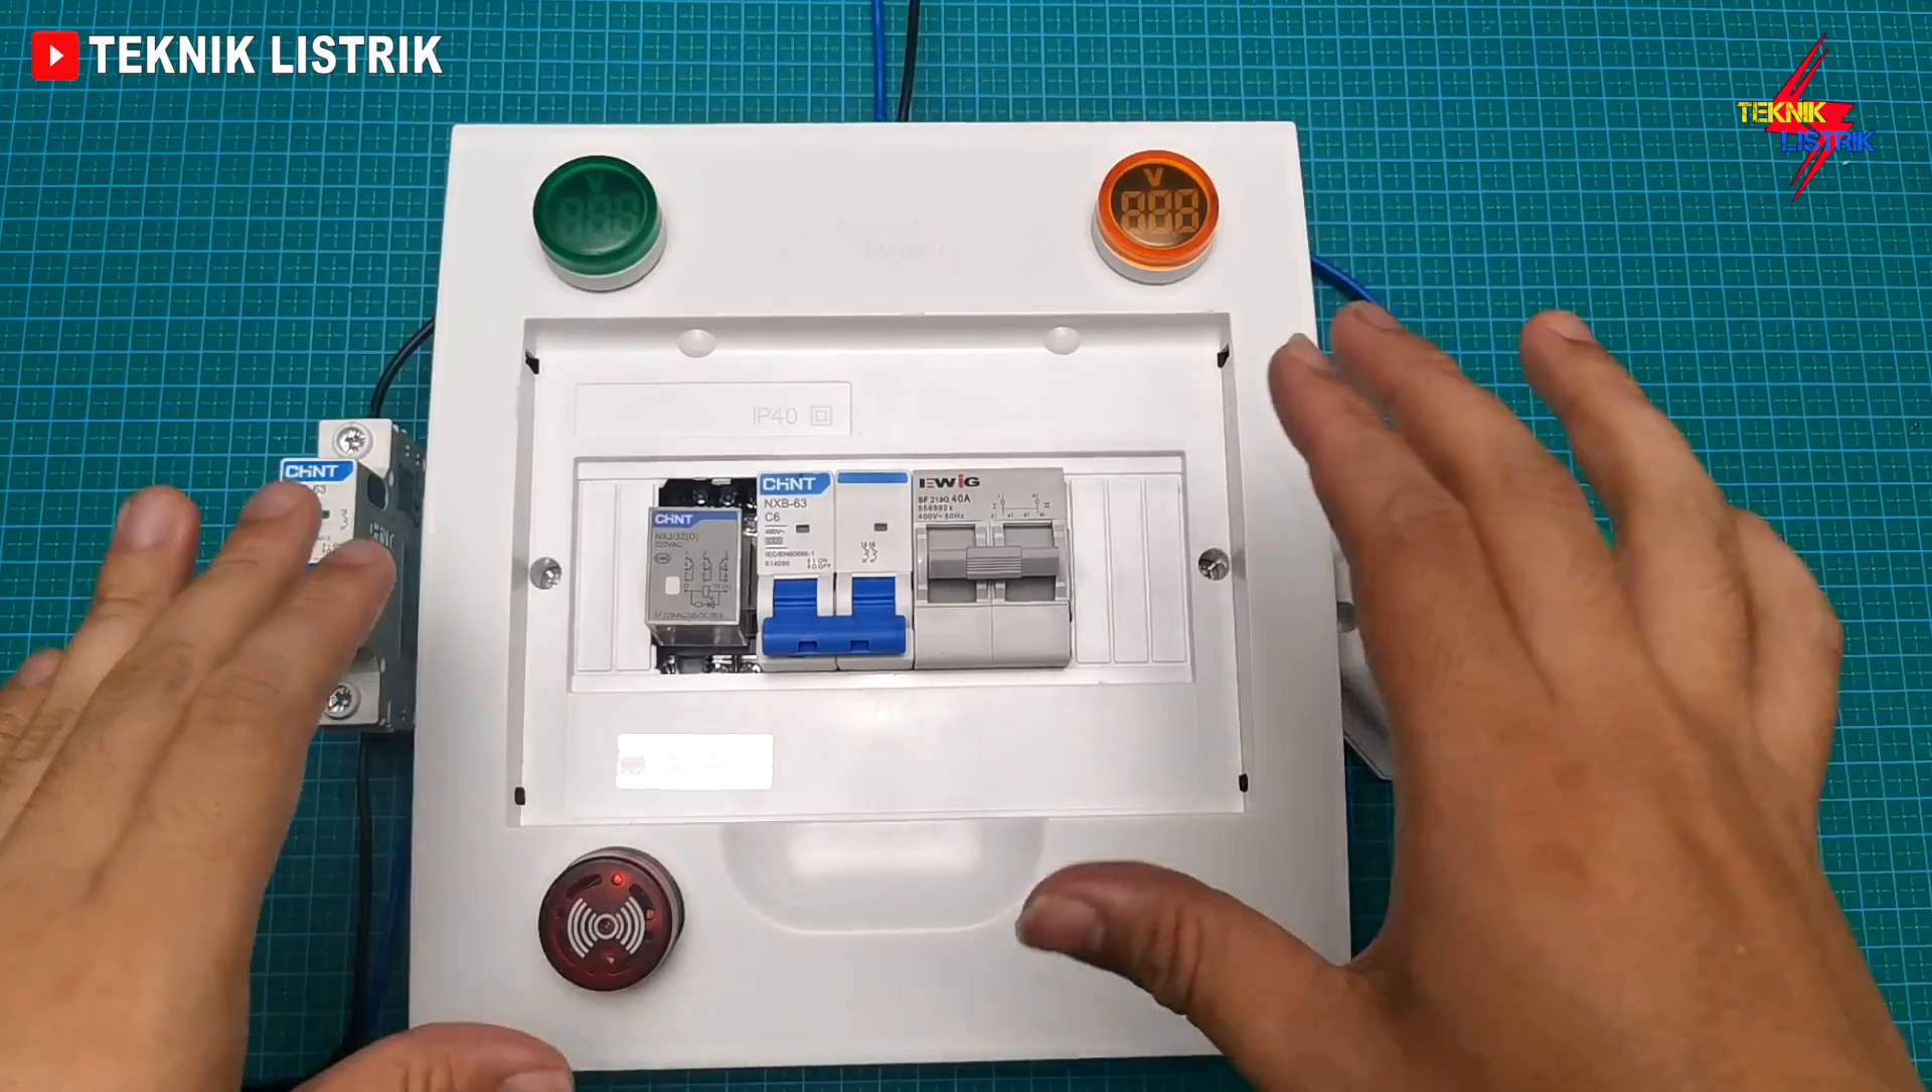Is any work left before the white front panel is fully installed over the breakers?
No.